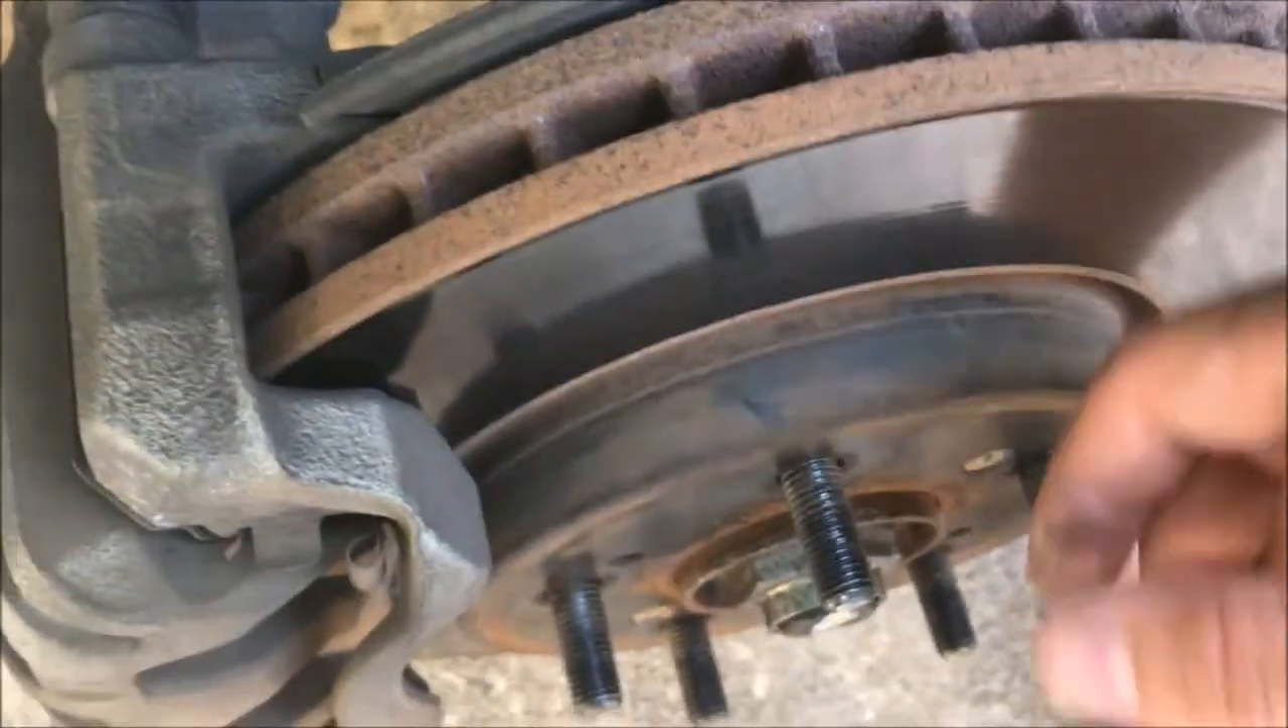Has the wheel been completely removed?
Yes.